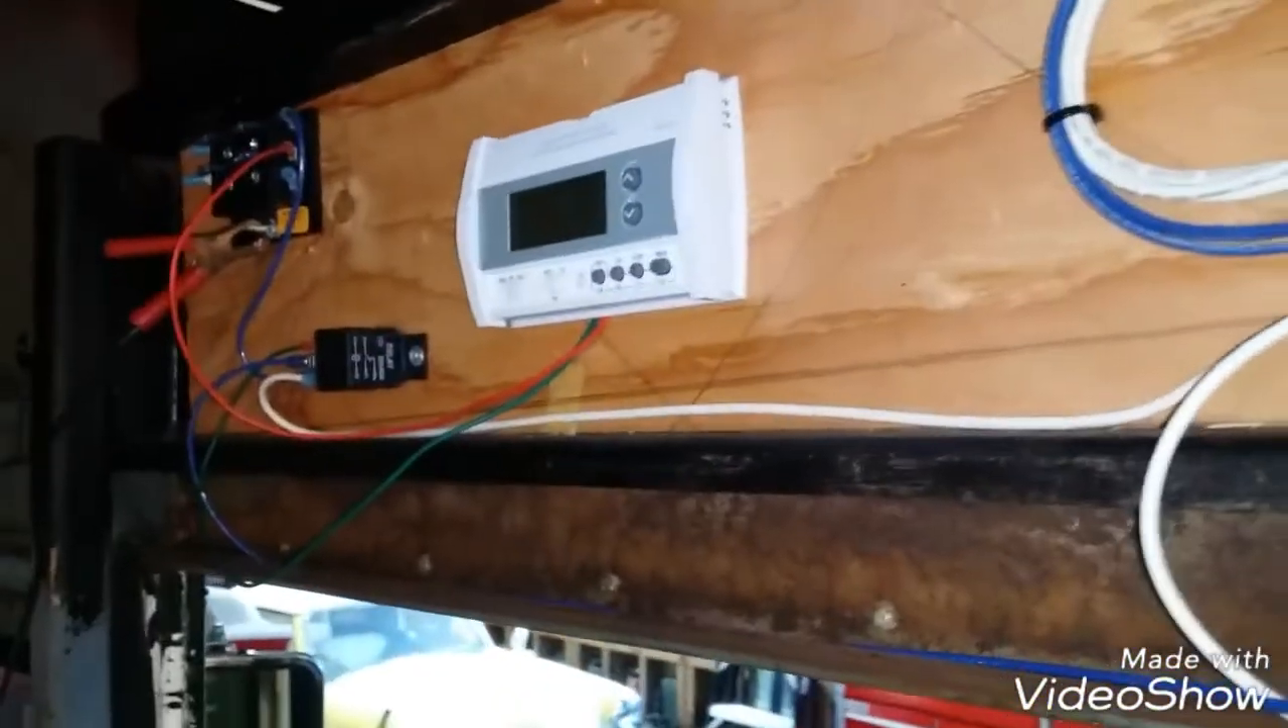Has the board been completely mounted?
Yes.